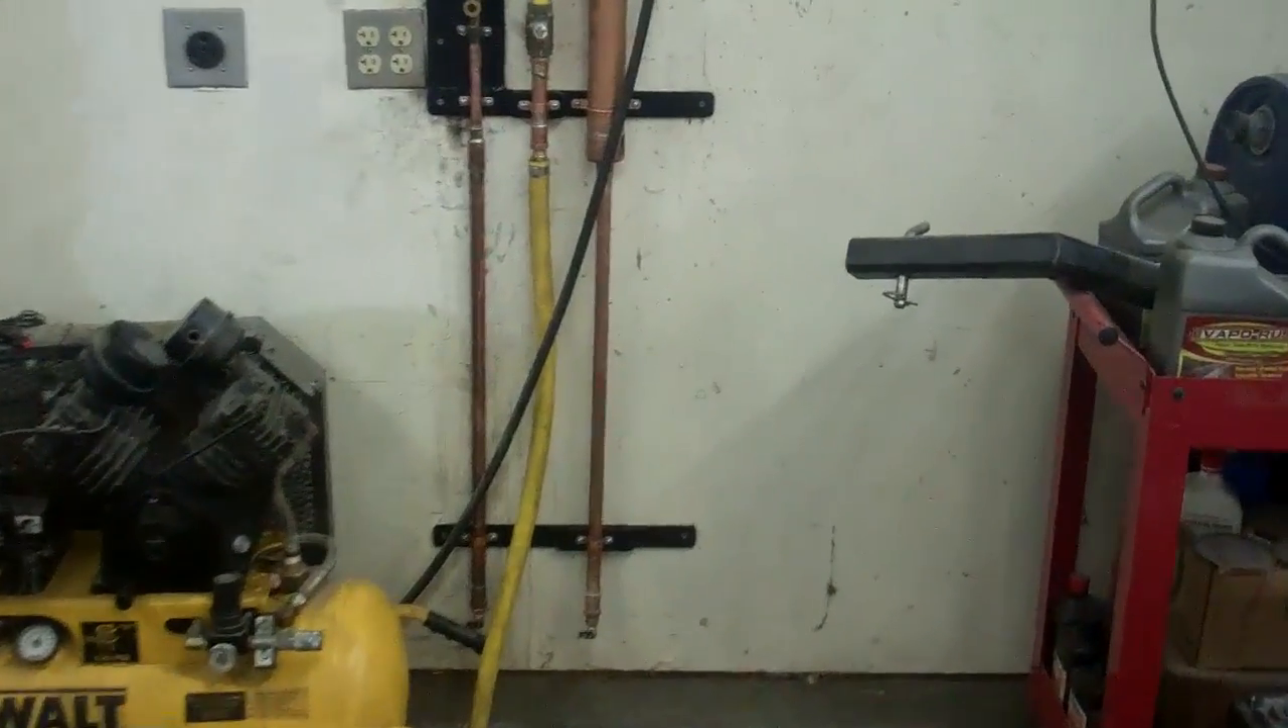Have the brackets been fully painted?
Yes.